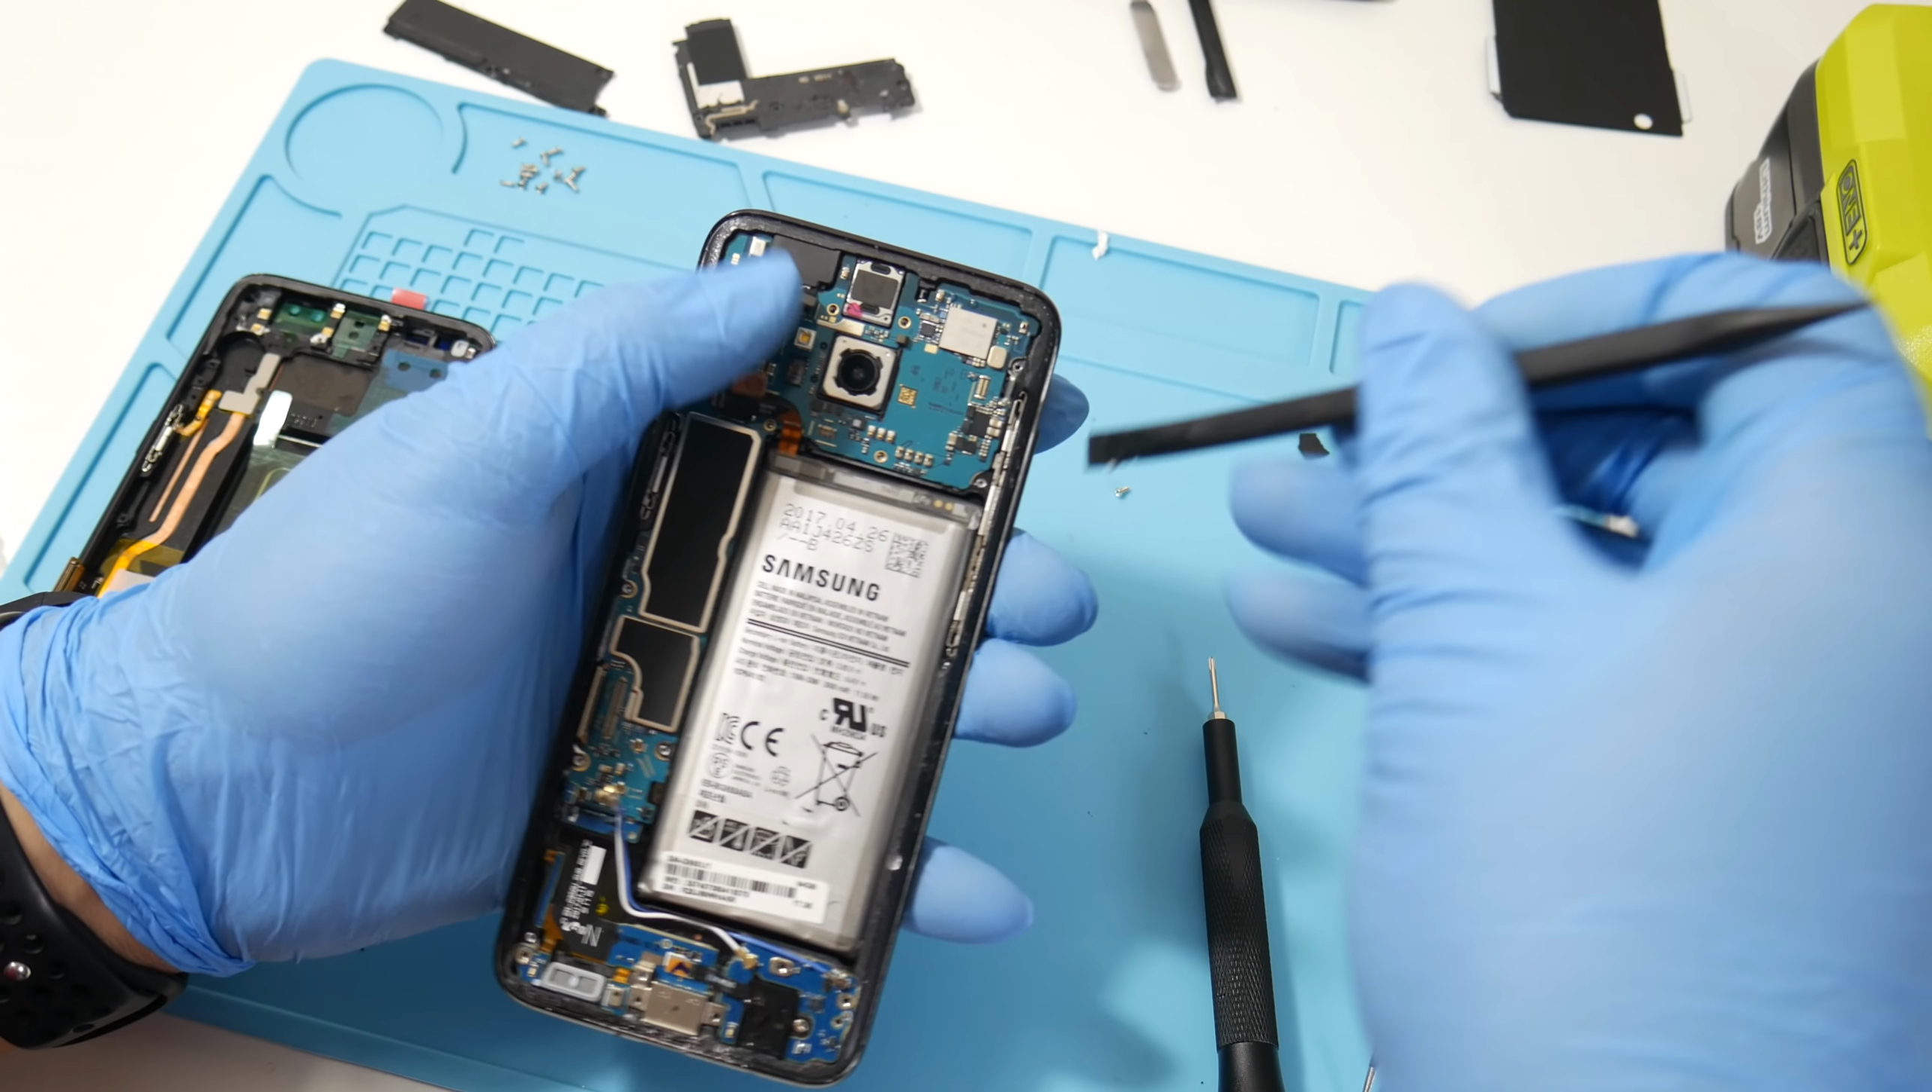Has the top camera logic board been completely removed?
No.